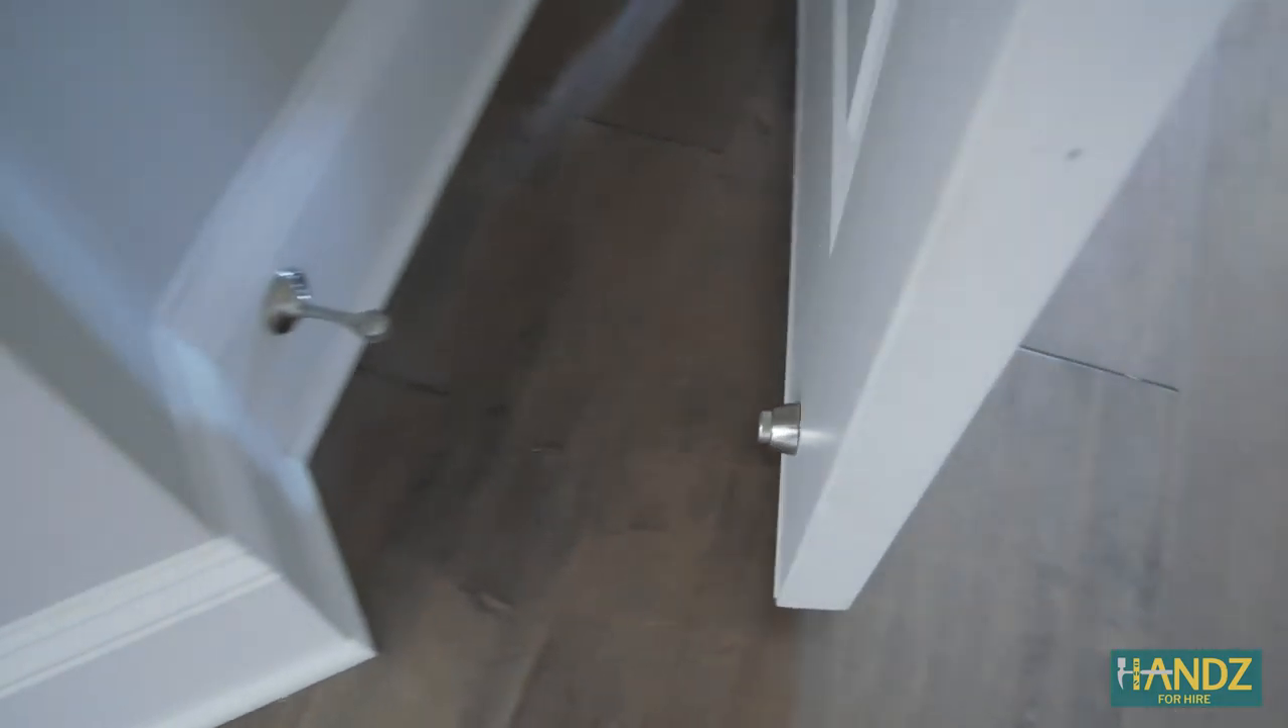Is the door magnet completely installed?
Yes.